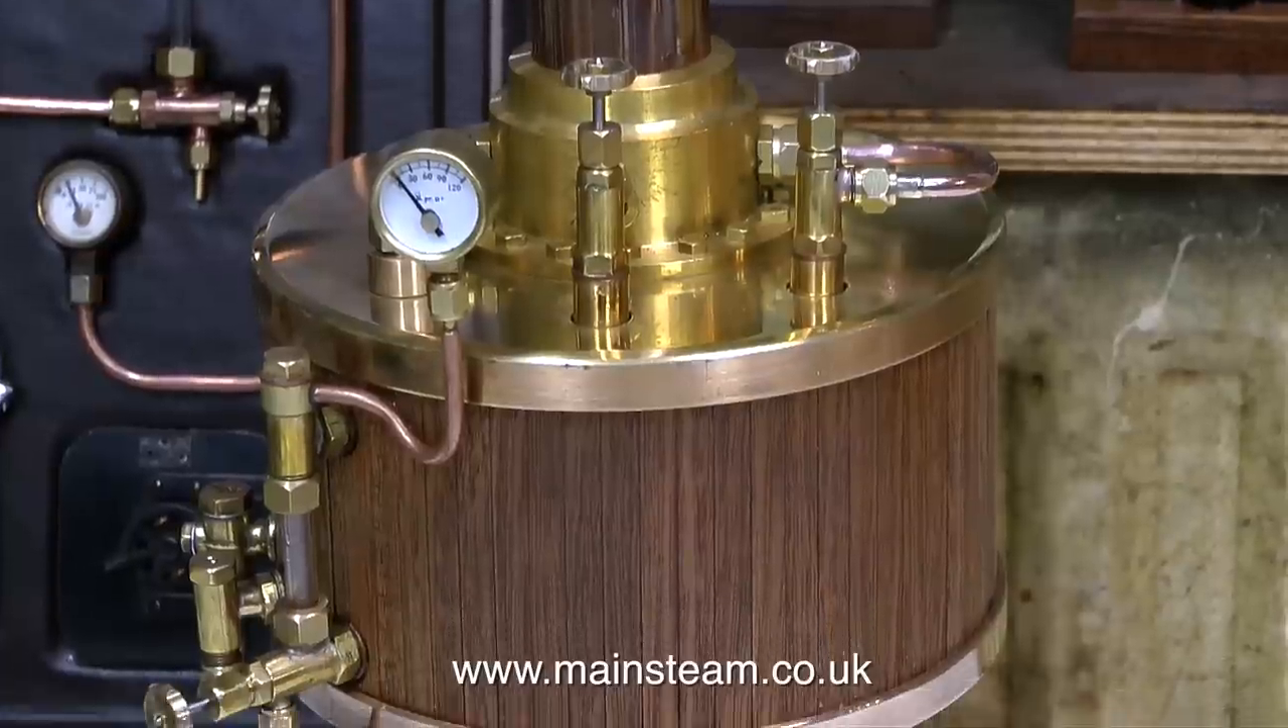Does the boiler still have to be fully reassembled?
No.